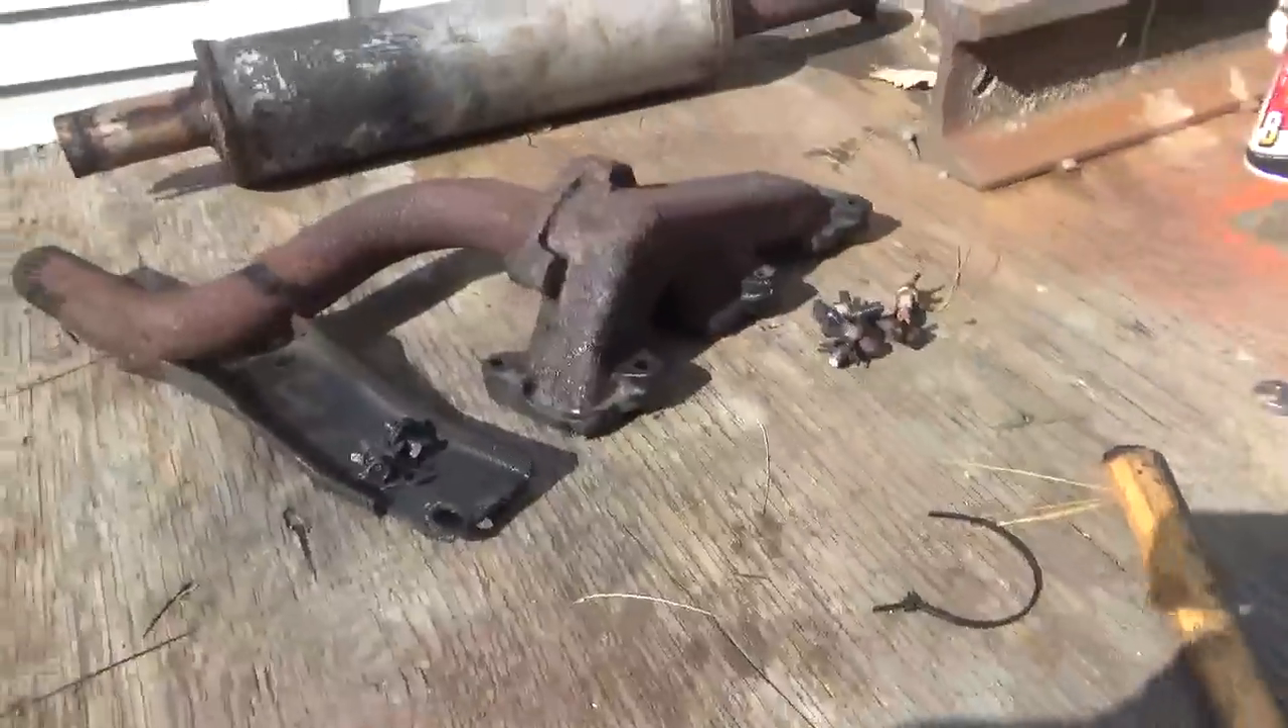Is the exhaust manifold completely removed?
Yes.